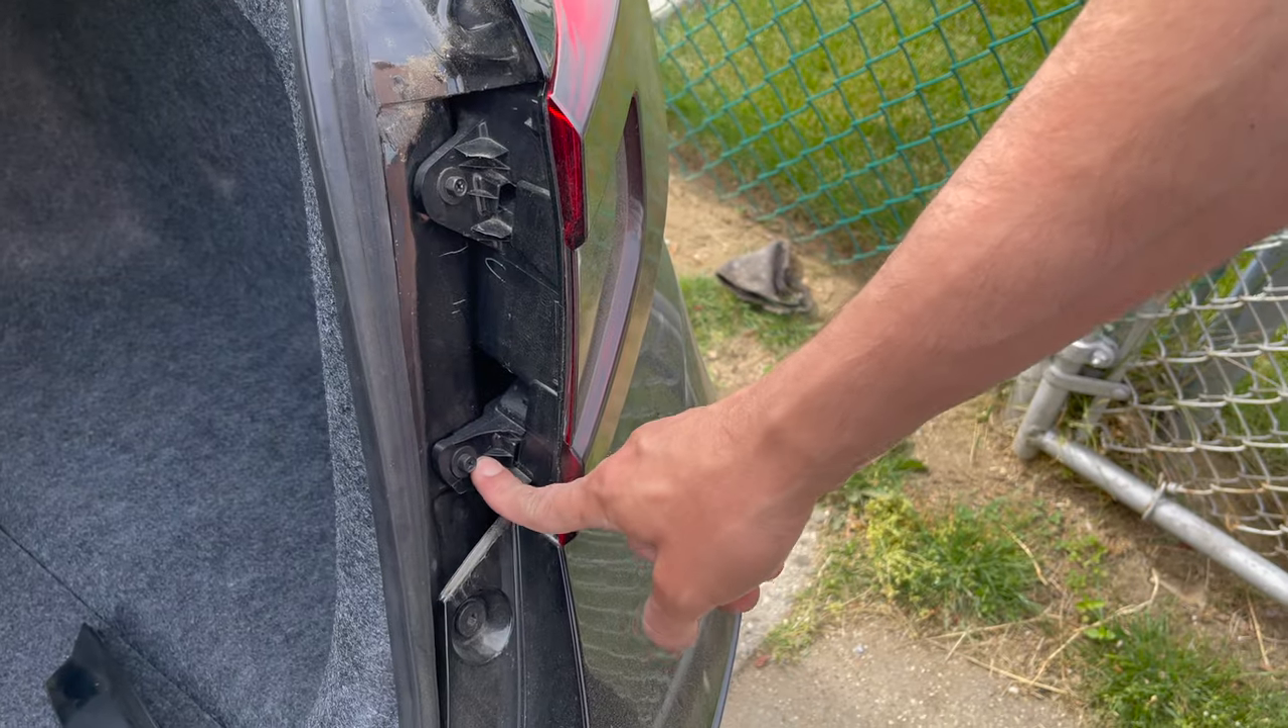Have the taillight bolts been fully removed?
No.